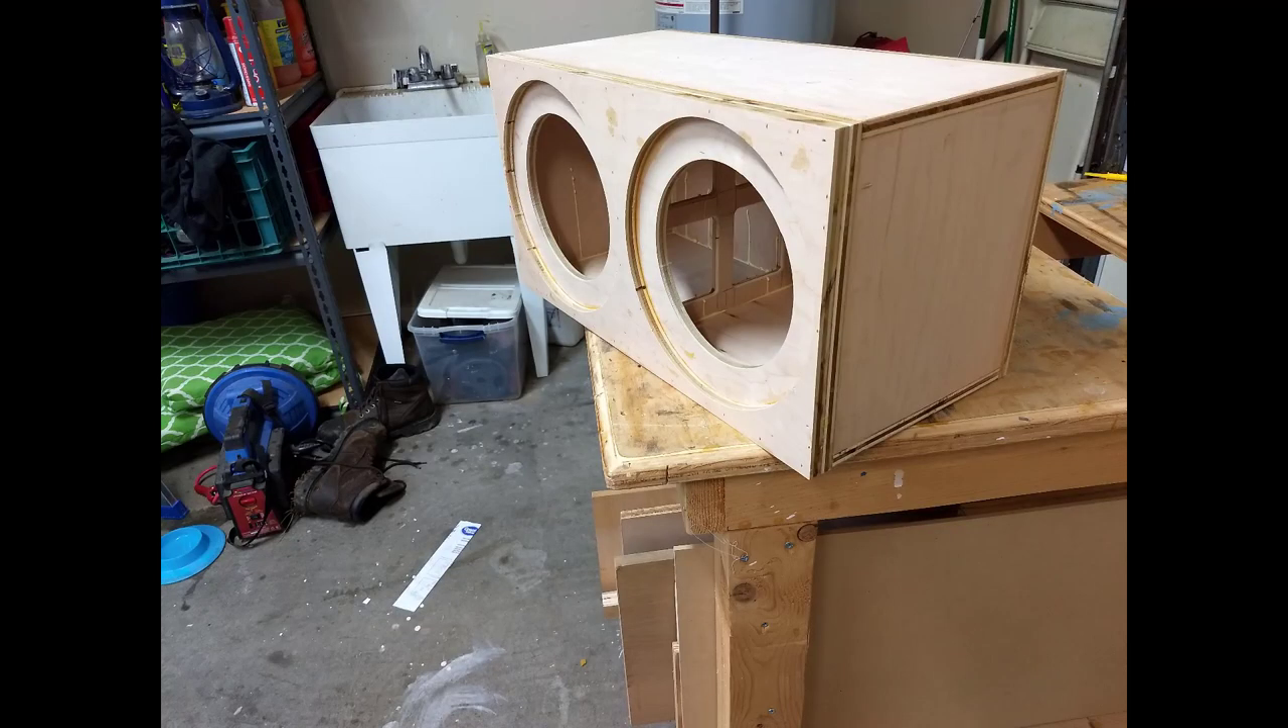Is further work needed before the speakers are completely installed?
Yes.